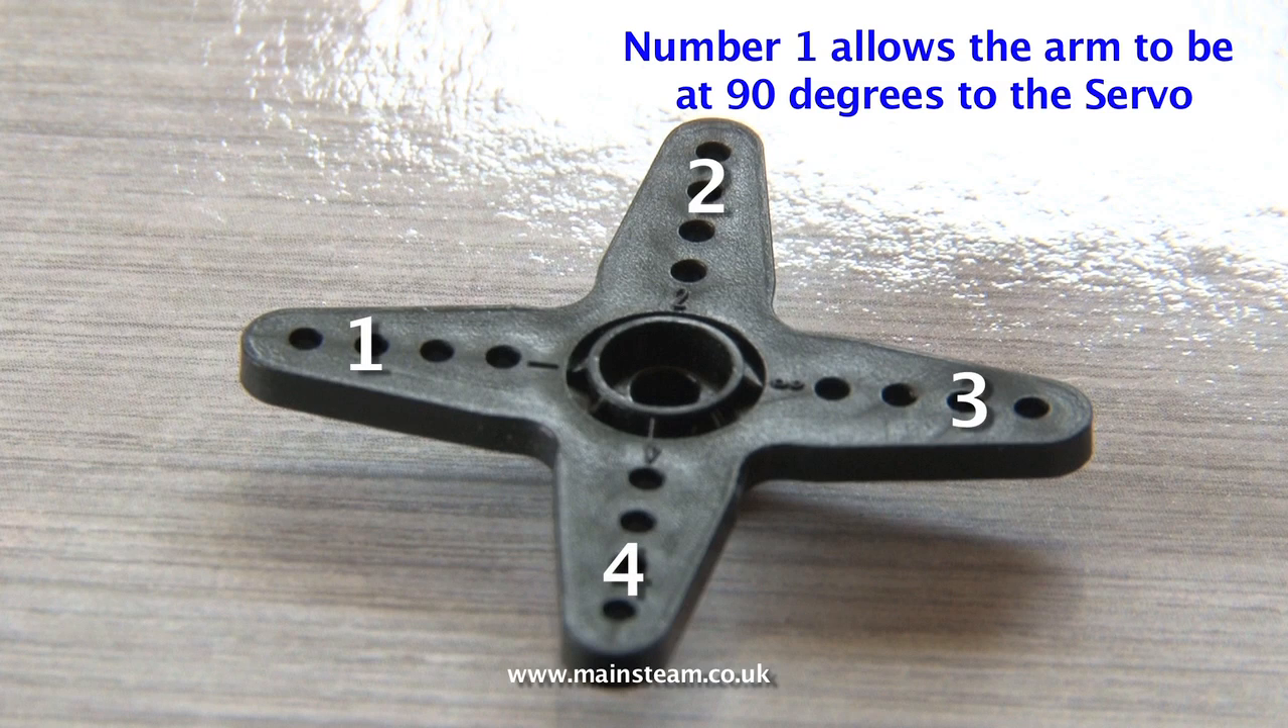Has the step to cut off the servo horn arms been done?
No.